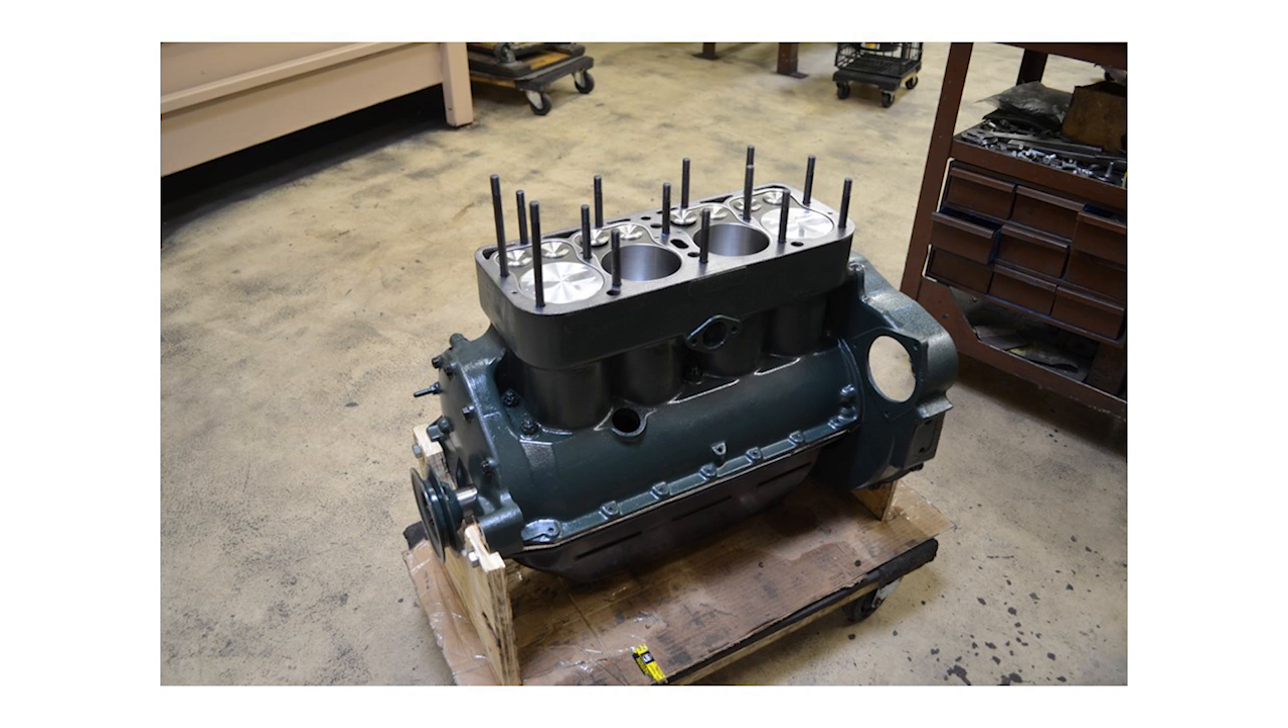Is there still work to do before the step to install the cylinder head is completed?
Yes.